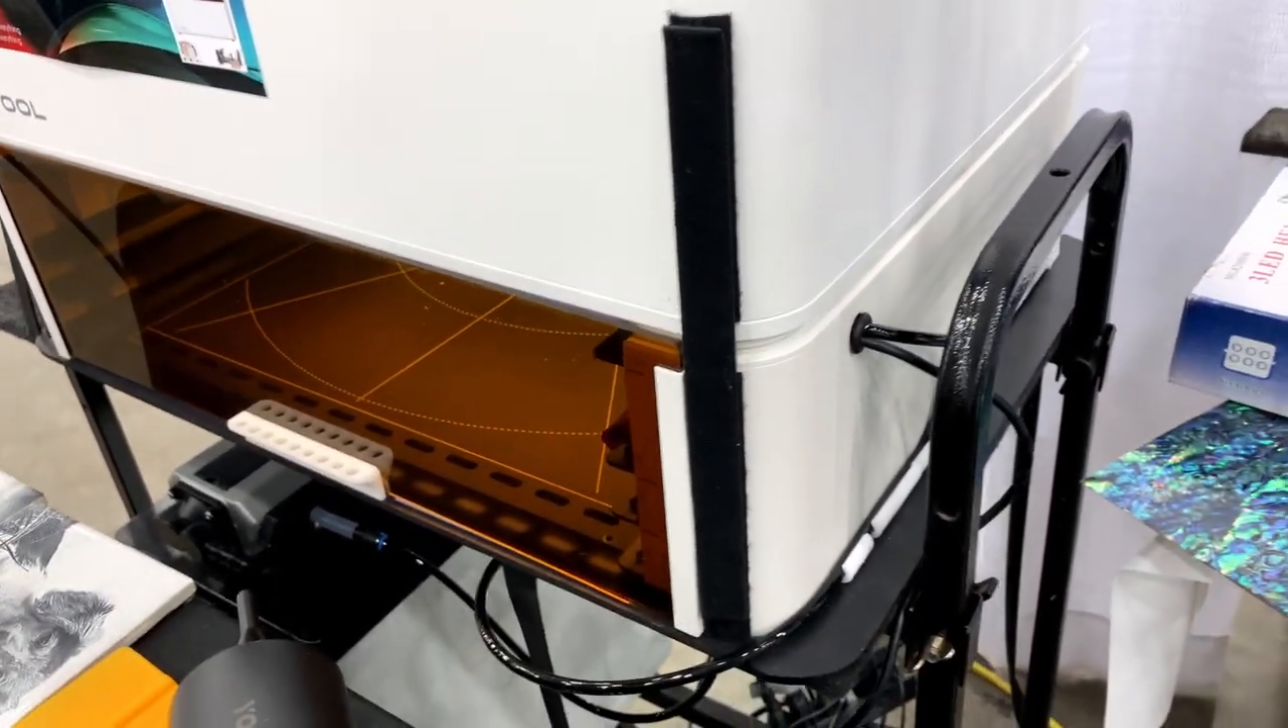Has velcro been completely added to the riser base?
Yes.